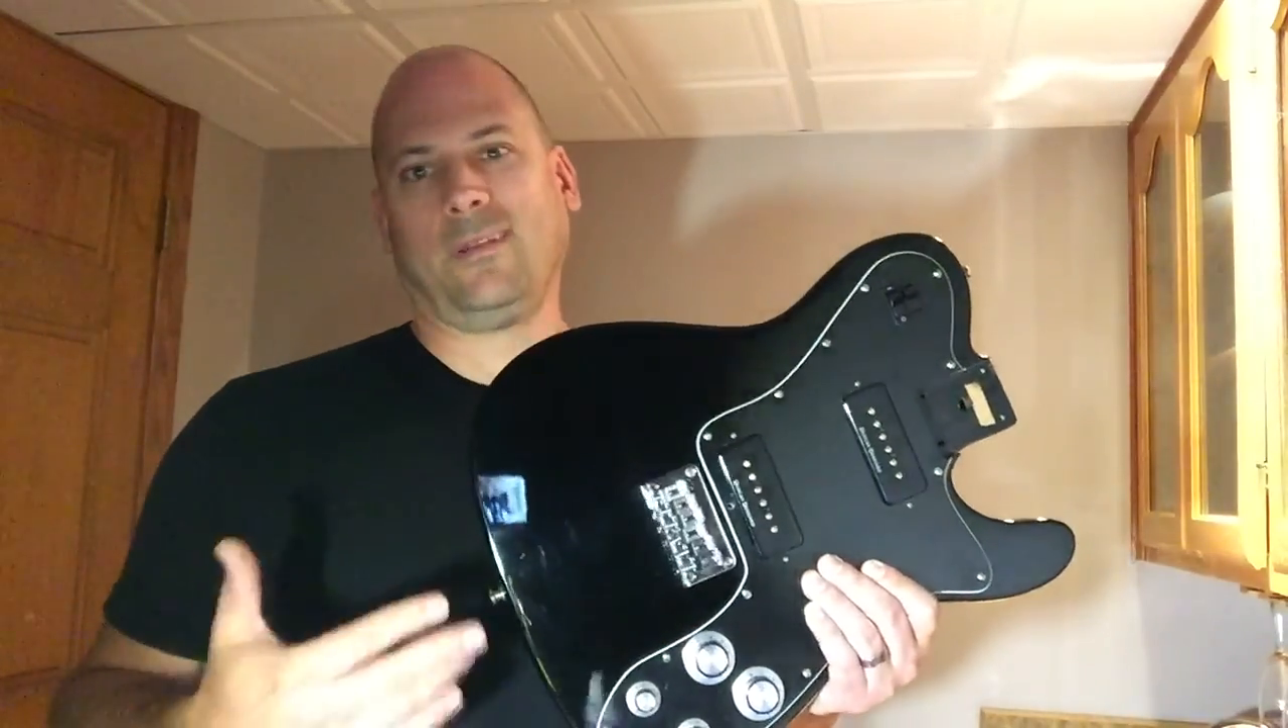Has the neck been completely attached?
No.